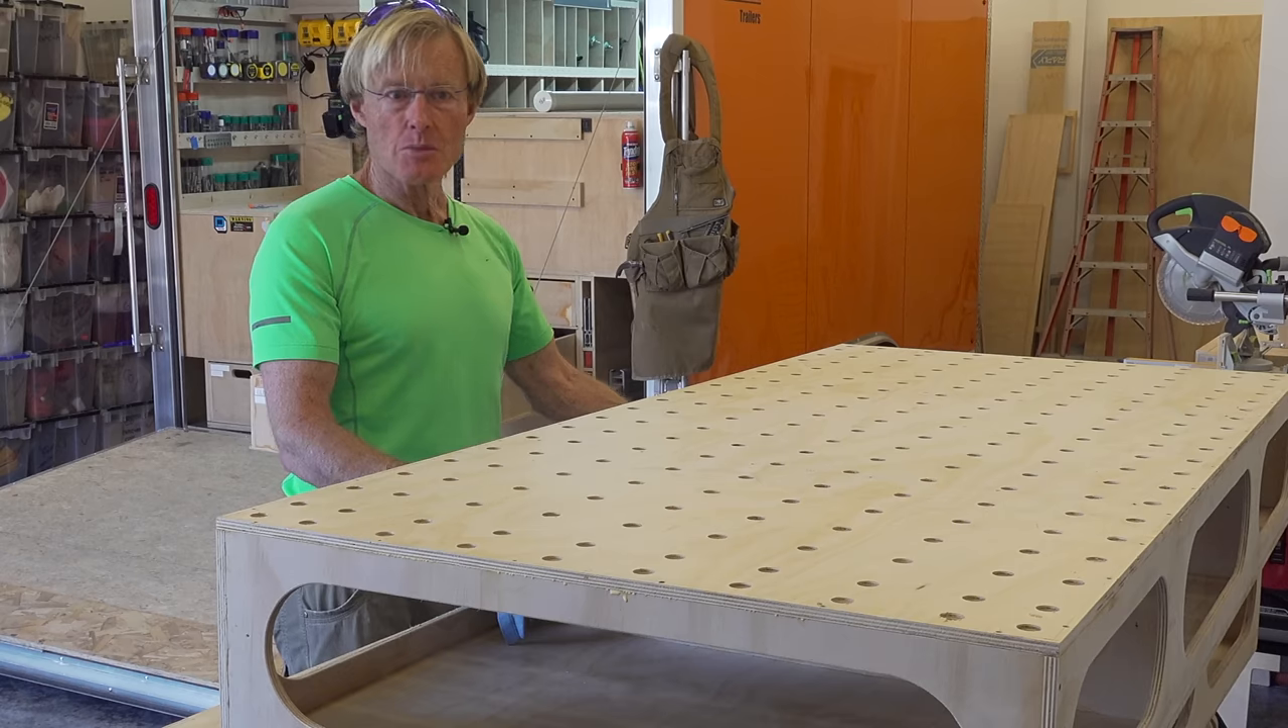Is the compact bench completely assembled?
Yes.